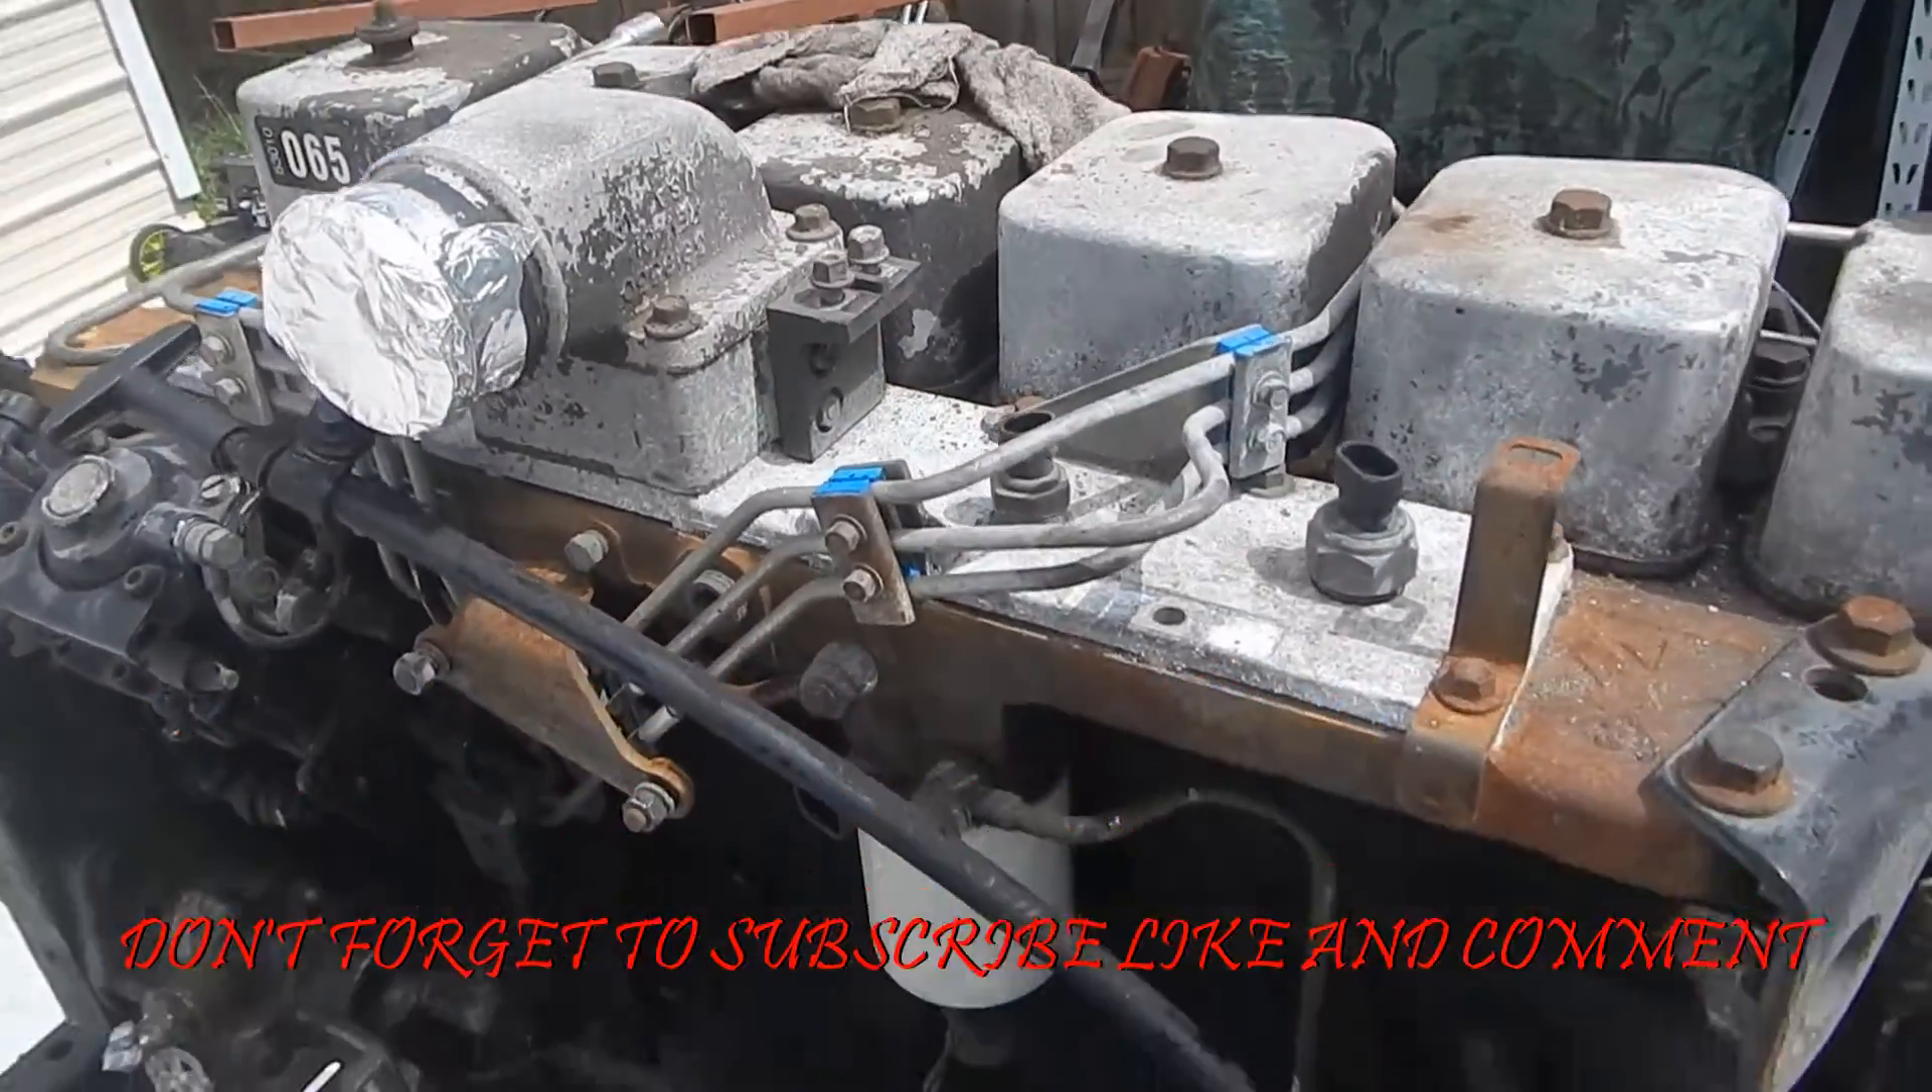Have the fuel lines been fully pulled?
No.